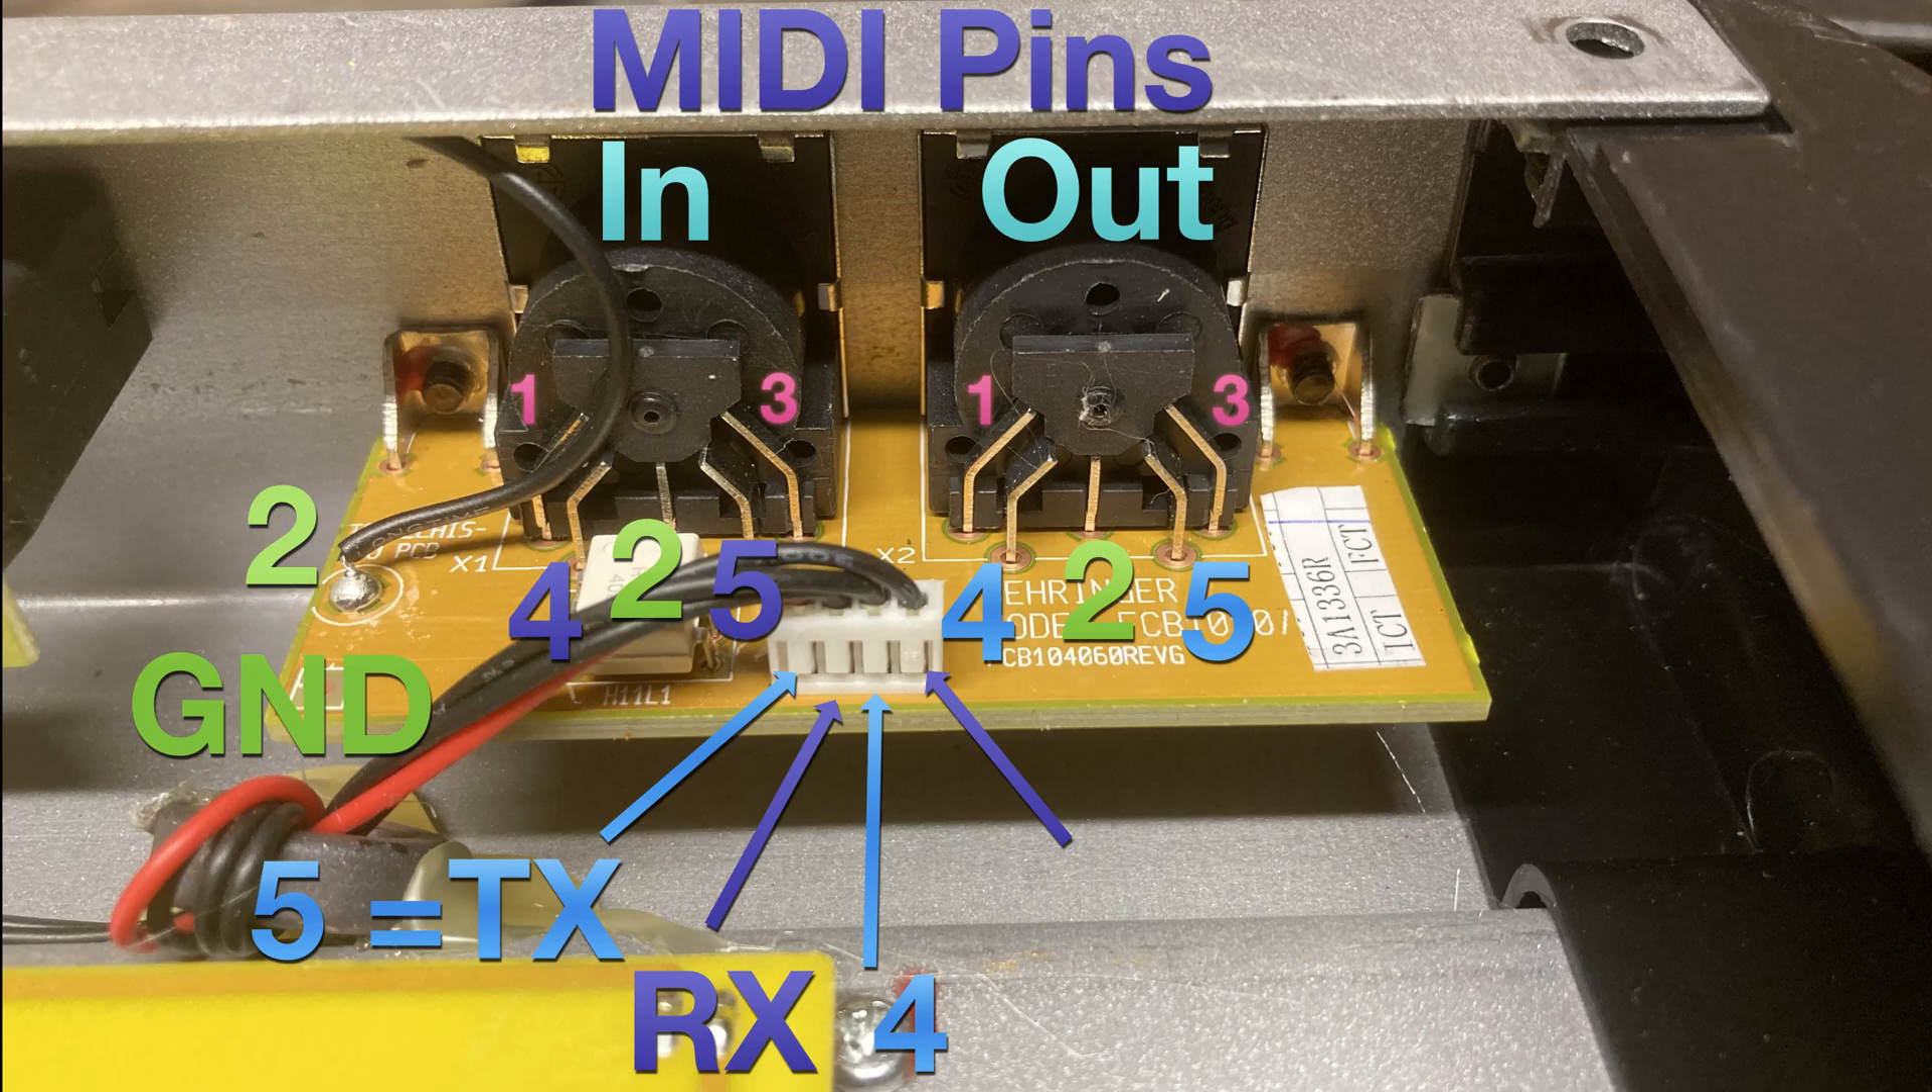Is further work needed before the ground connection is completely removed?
Yes.